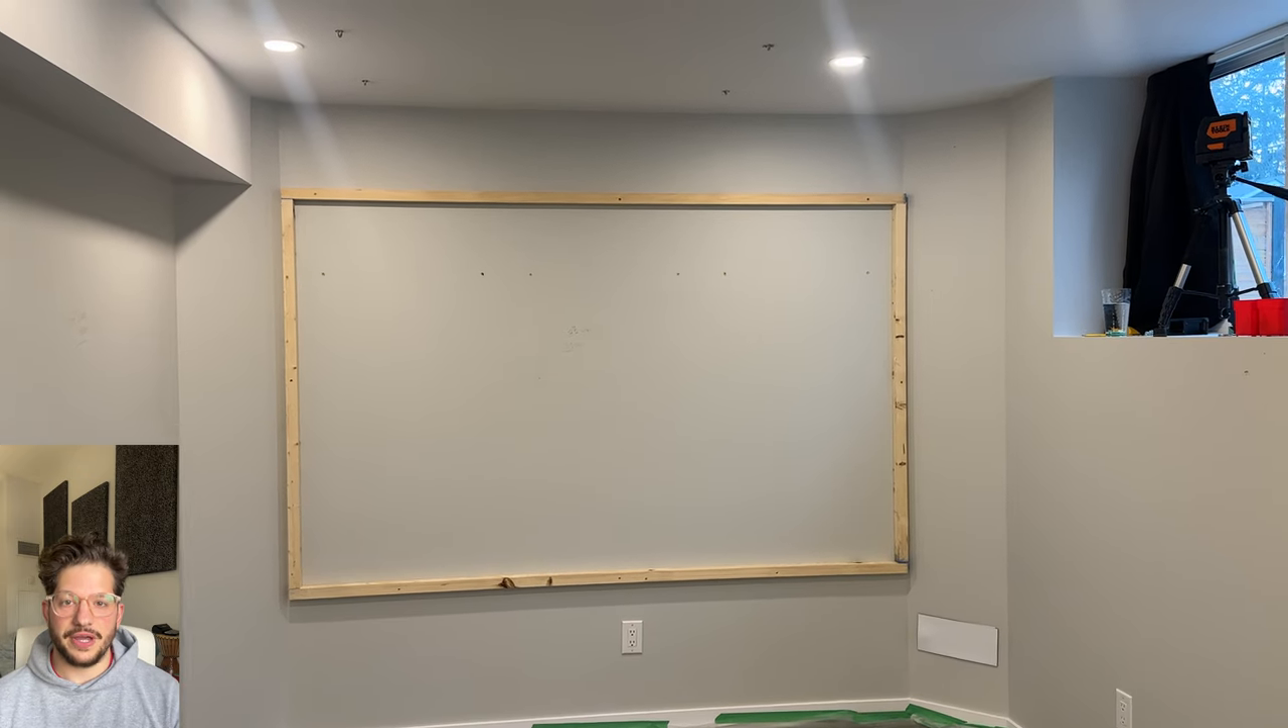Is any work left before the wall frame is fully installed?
No.